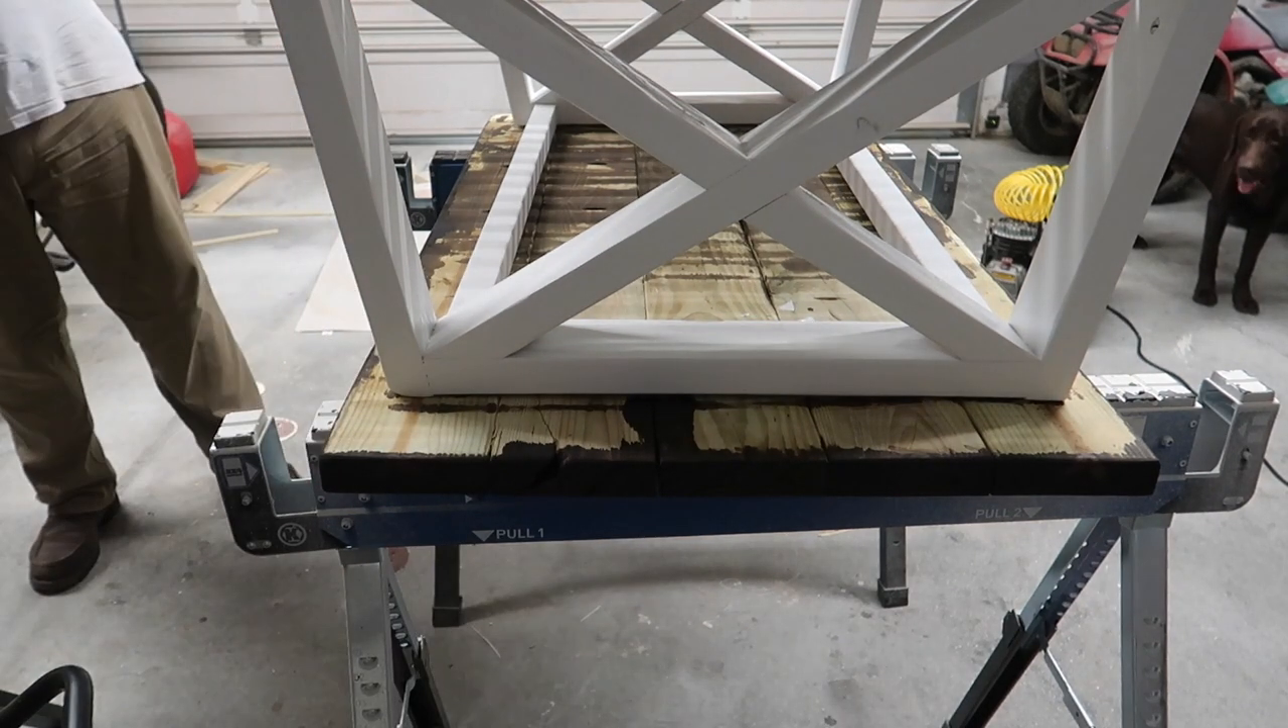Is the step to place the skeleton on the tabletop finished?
Yes.